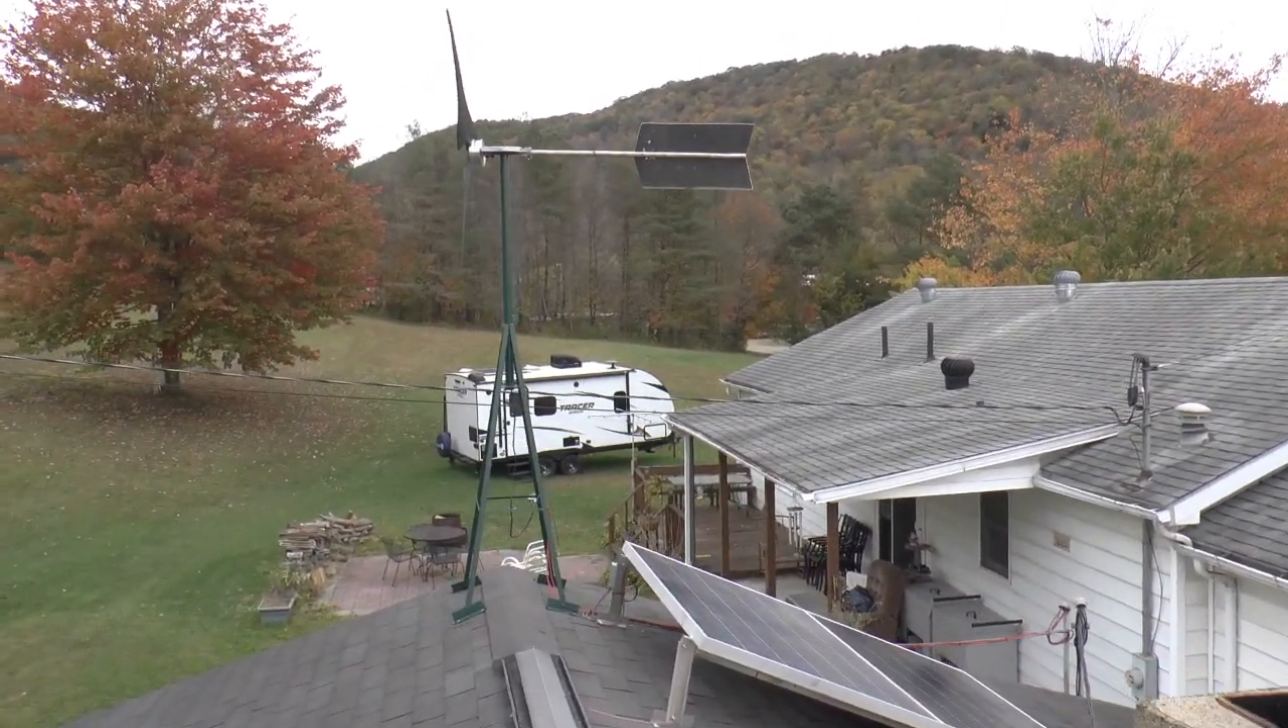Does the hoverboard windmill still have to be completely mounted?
No.